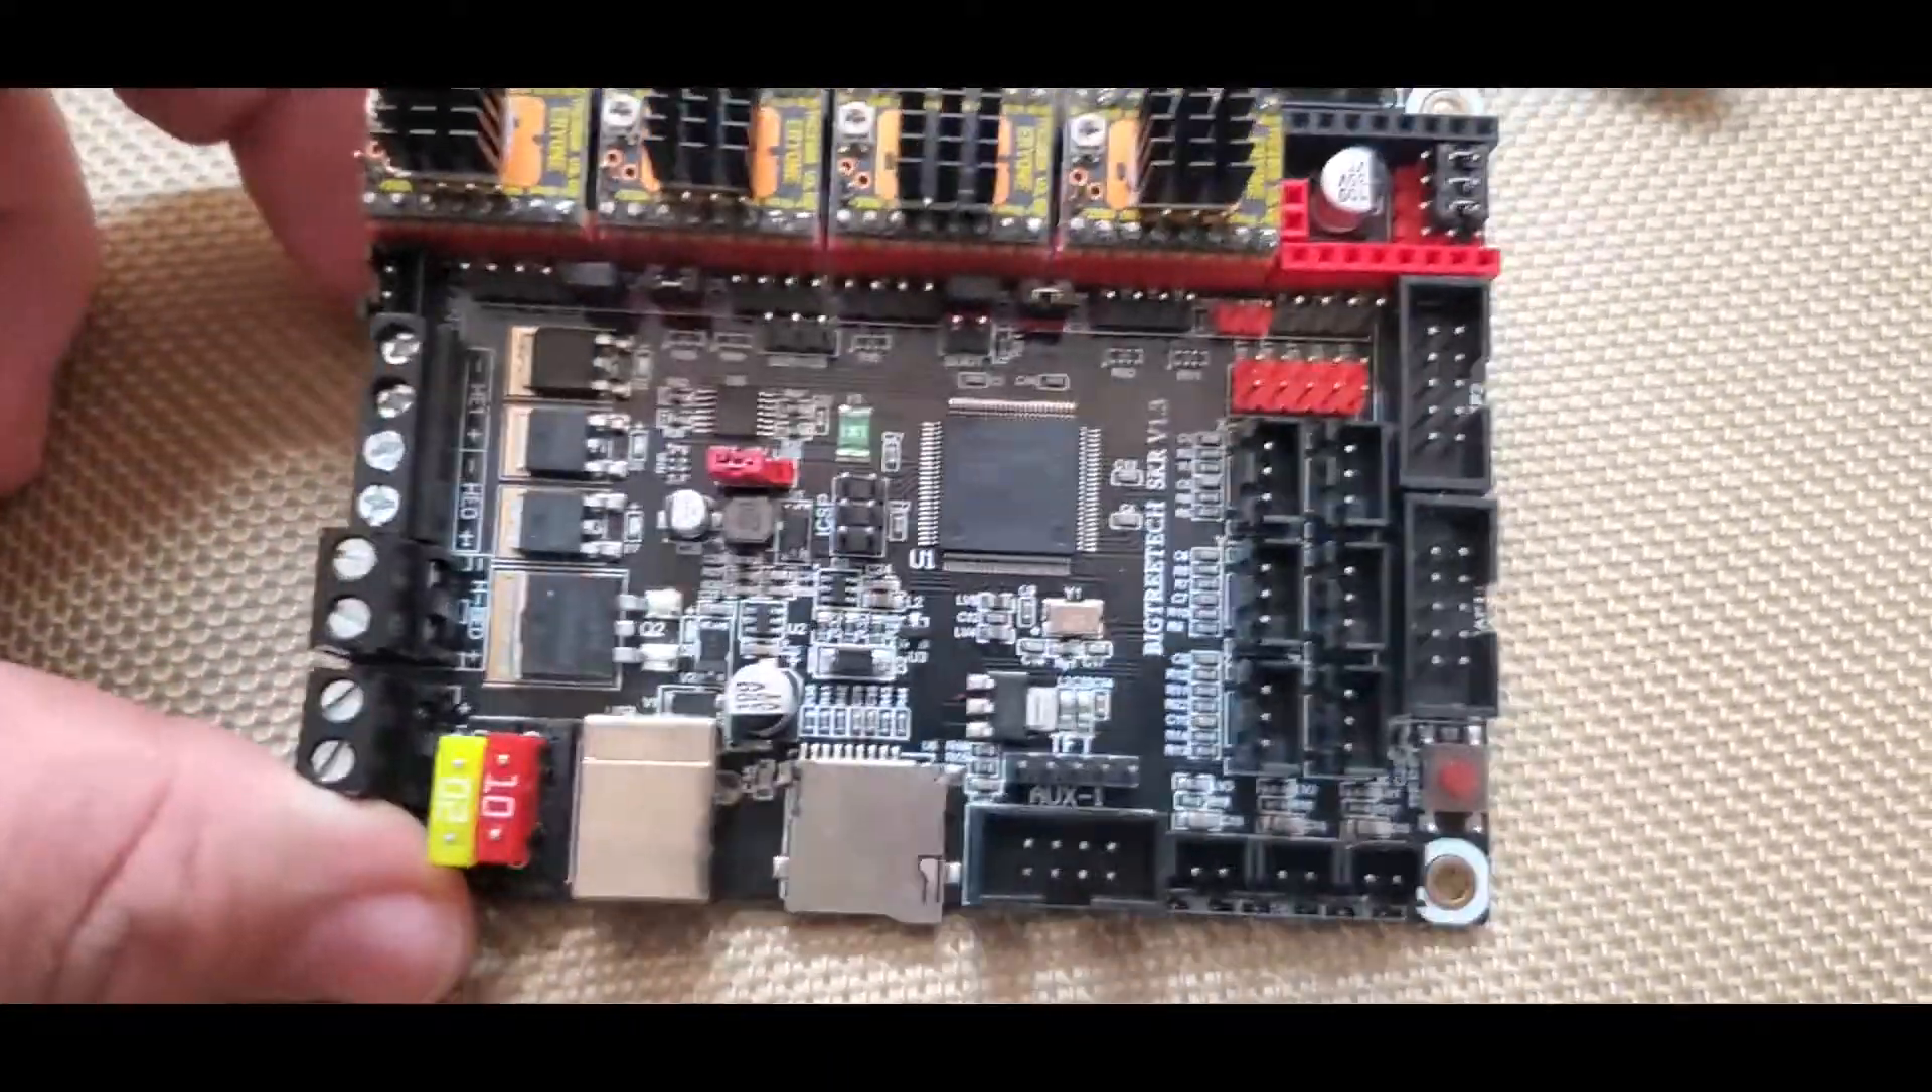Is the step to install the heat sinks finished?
Yes.